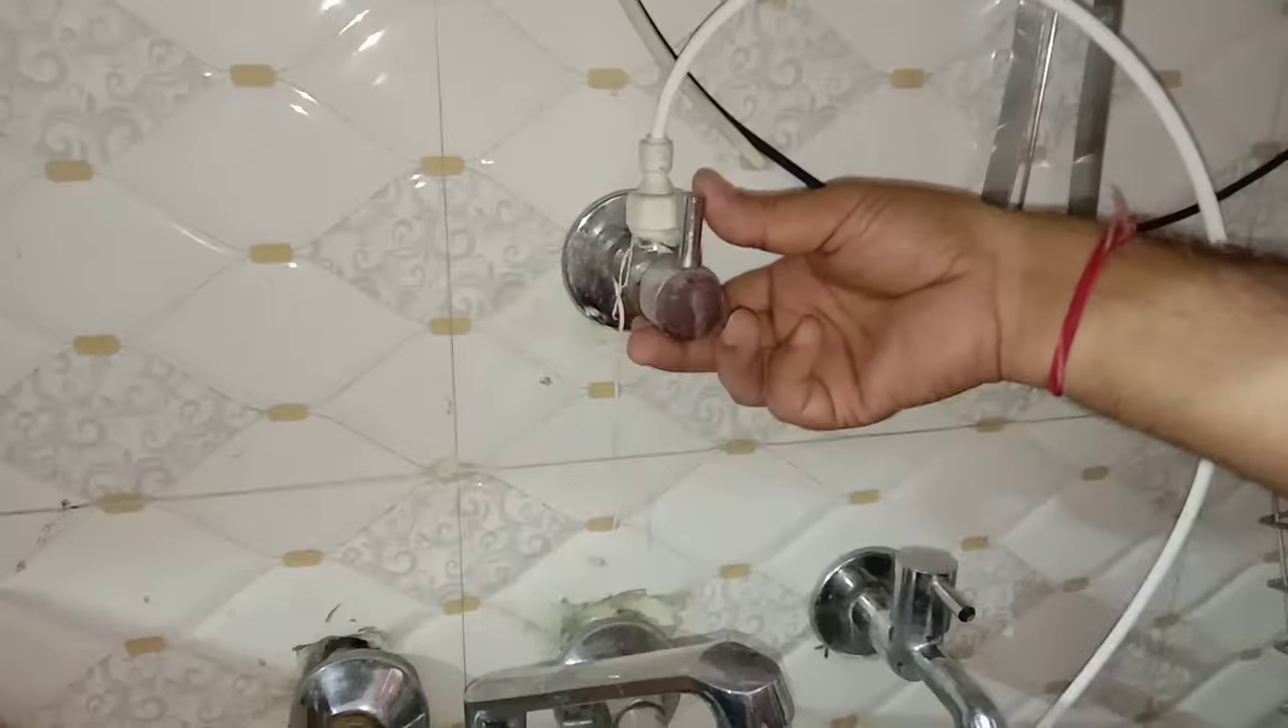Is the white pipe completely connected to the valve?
Yes.